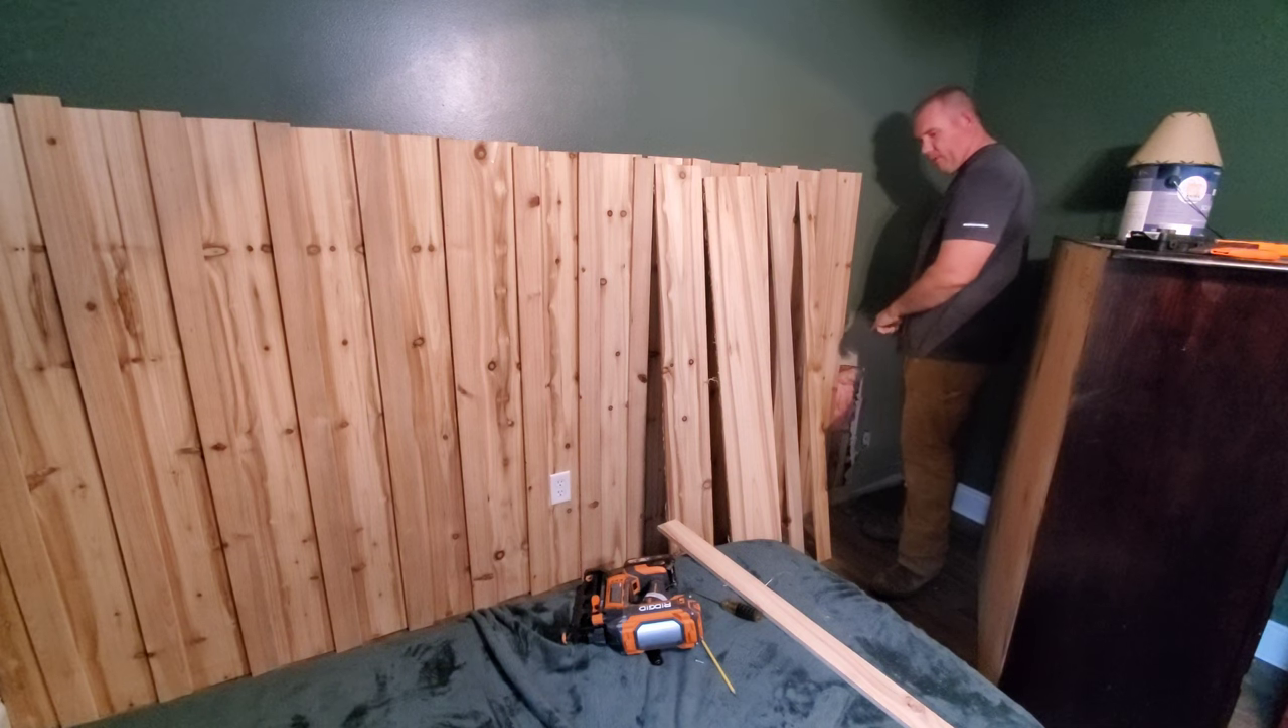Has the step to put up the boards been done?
No.